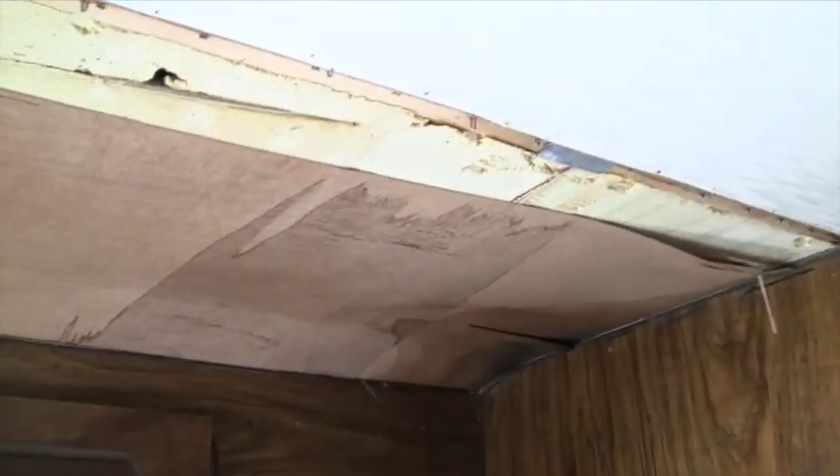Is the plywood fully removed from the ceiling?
No.